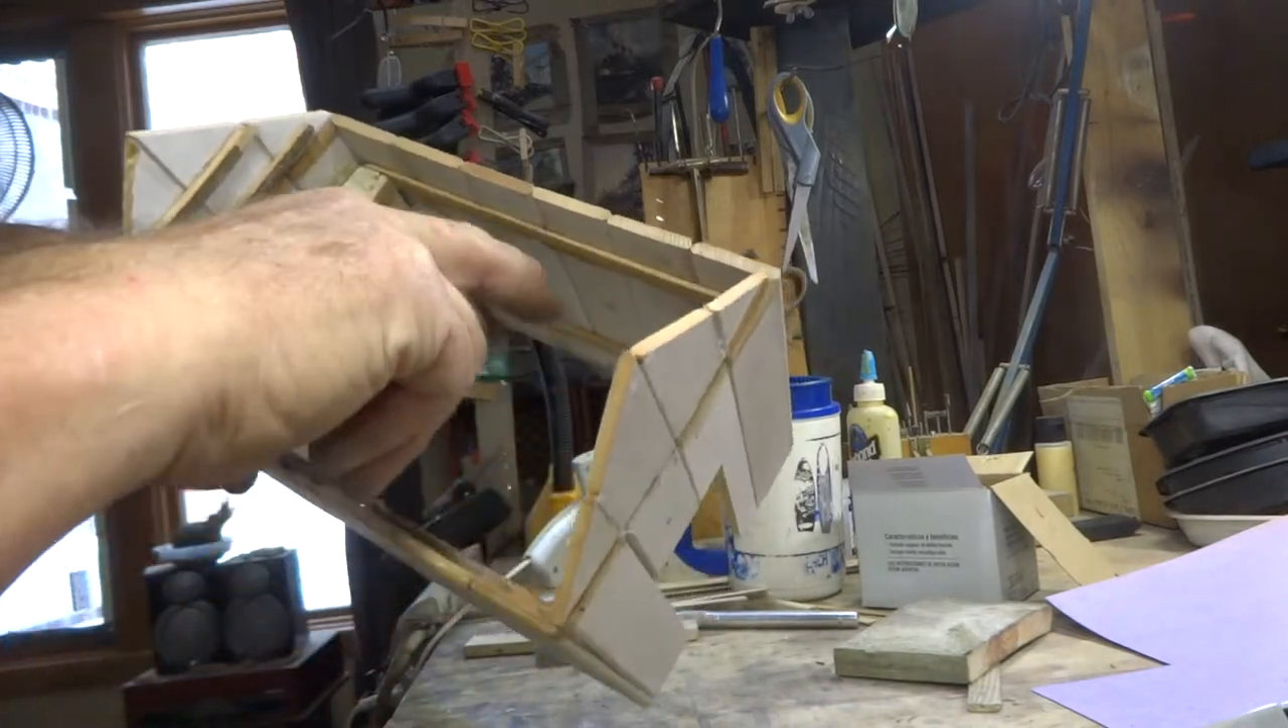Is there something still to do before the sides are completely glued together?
No.